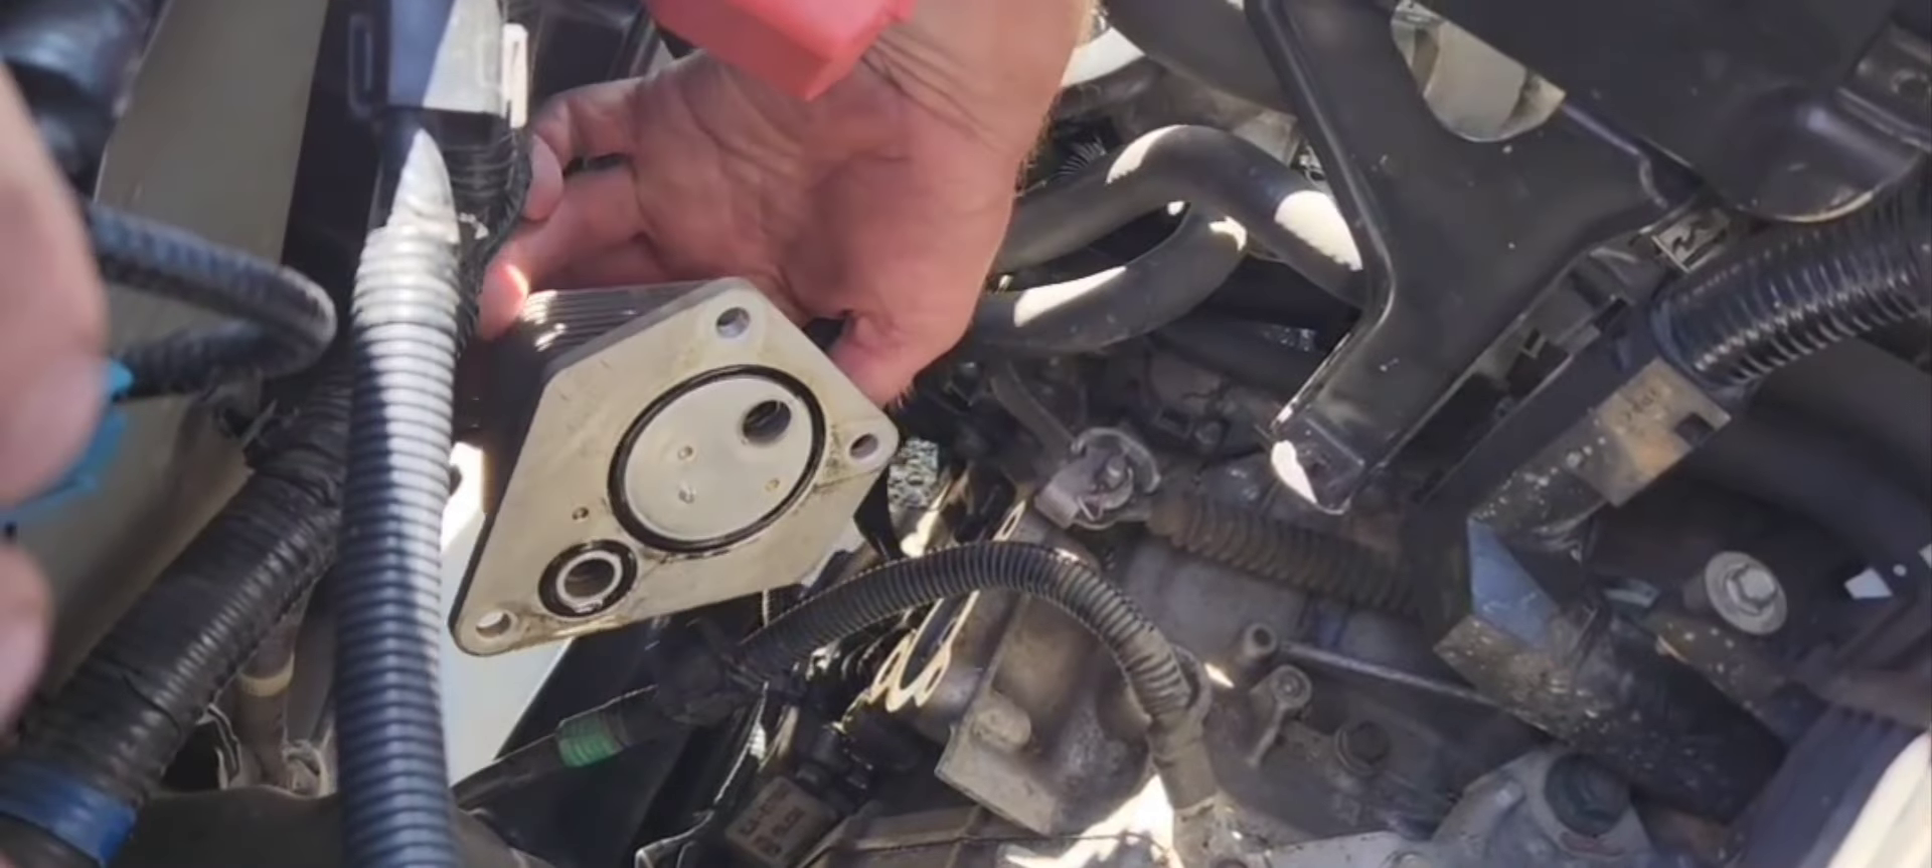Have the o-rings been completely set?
Yes.